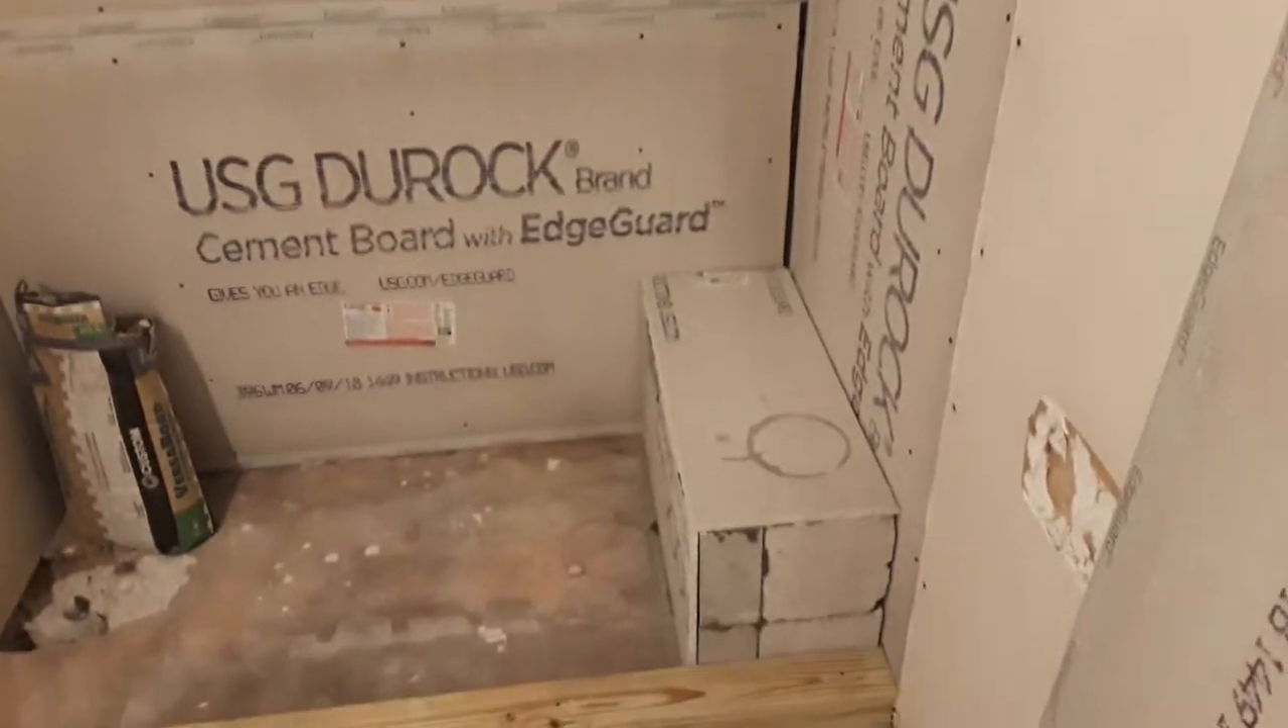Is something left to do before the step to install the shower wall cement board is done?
No.